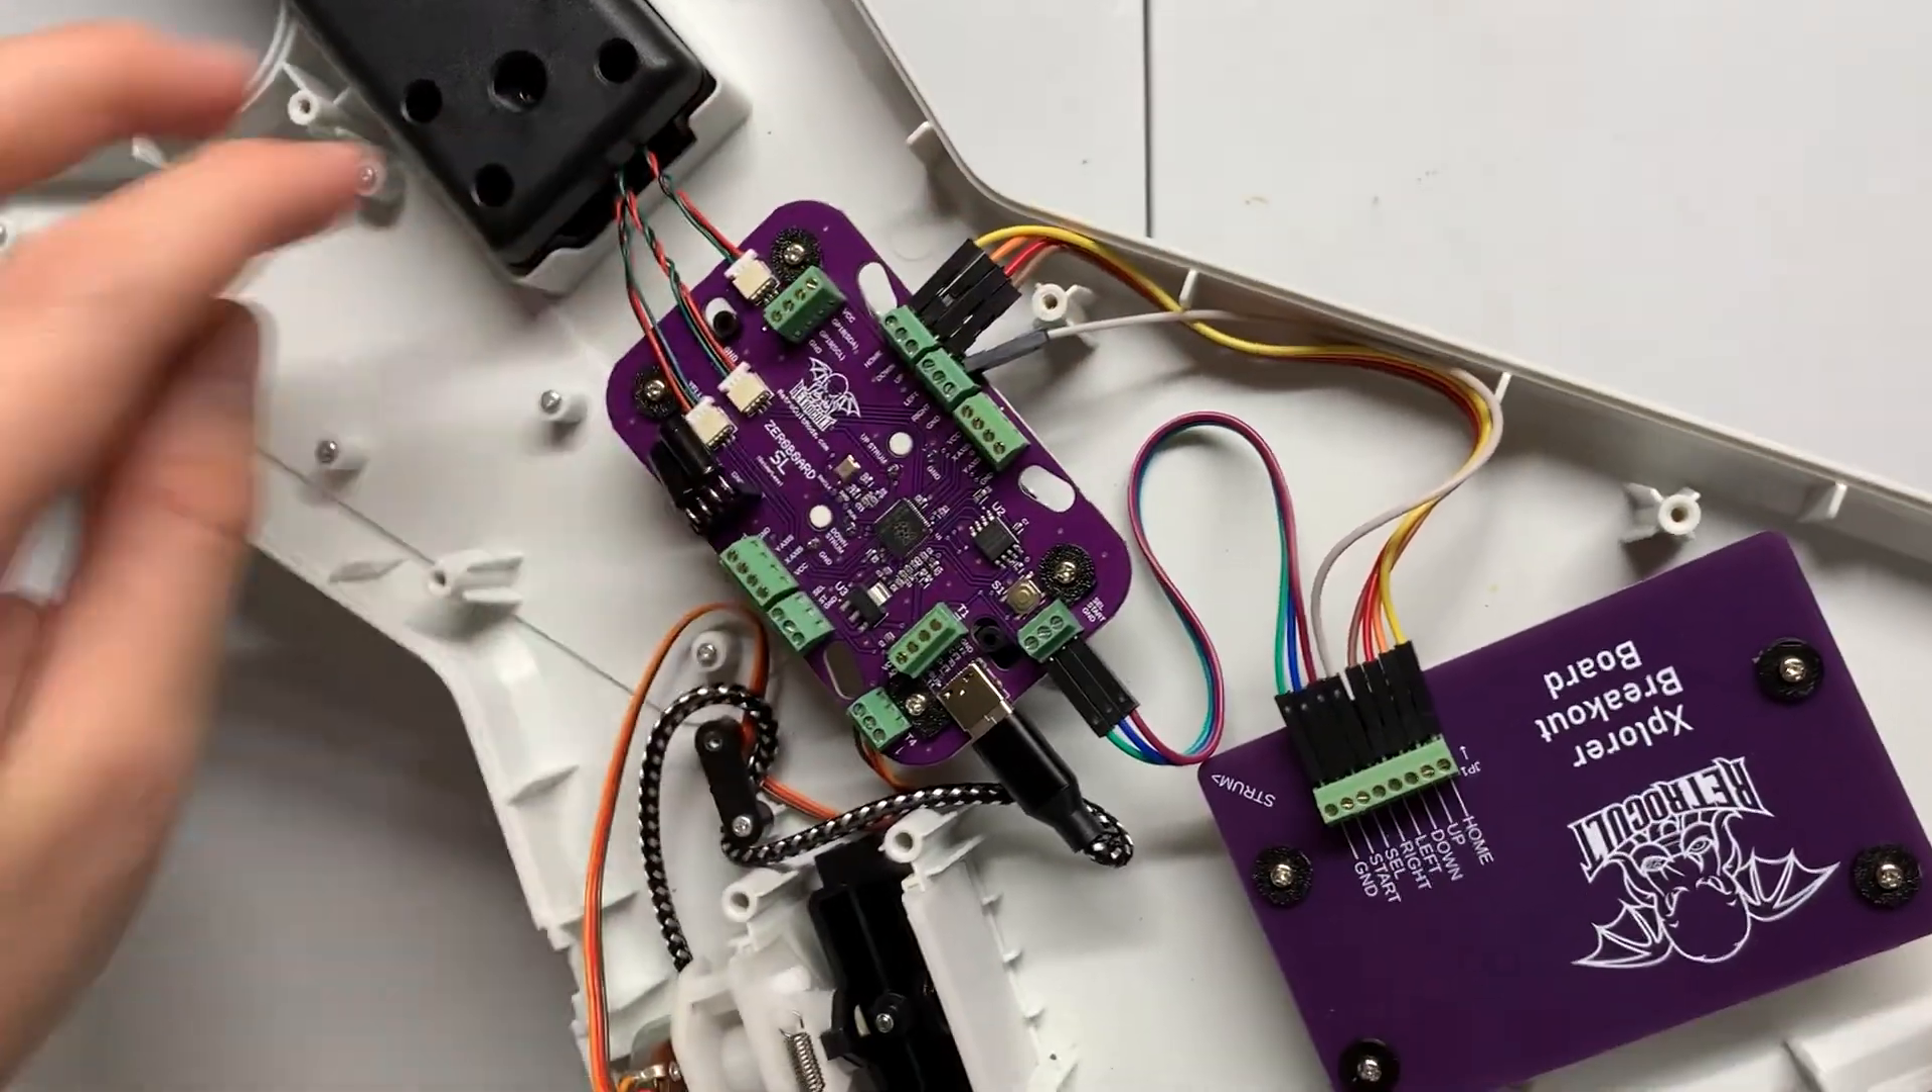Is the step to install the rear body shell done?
No.